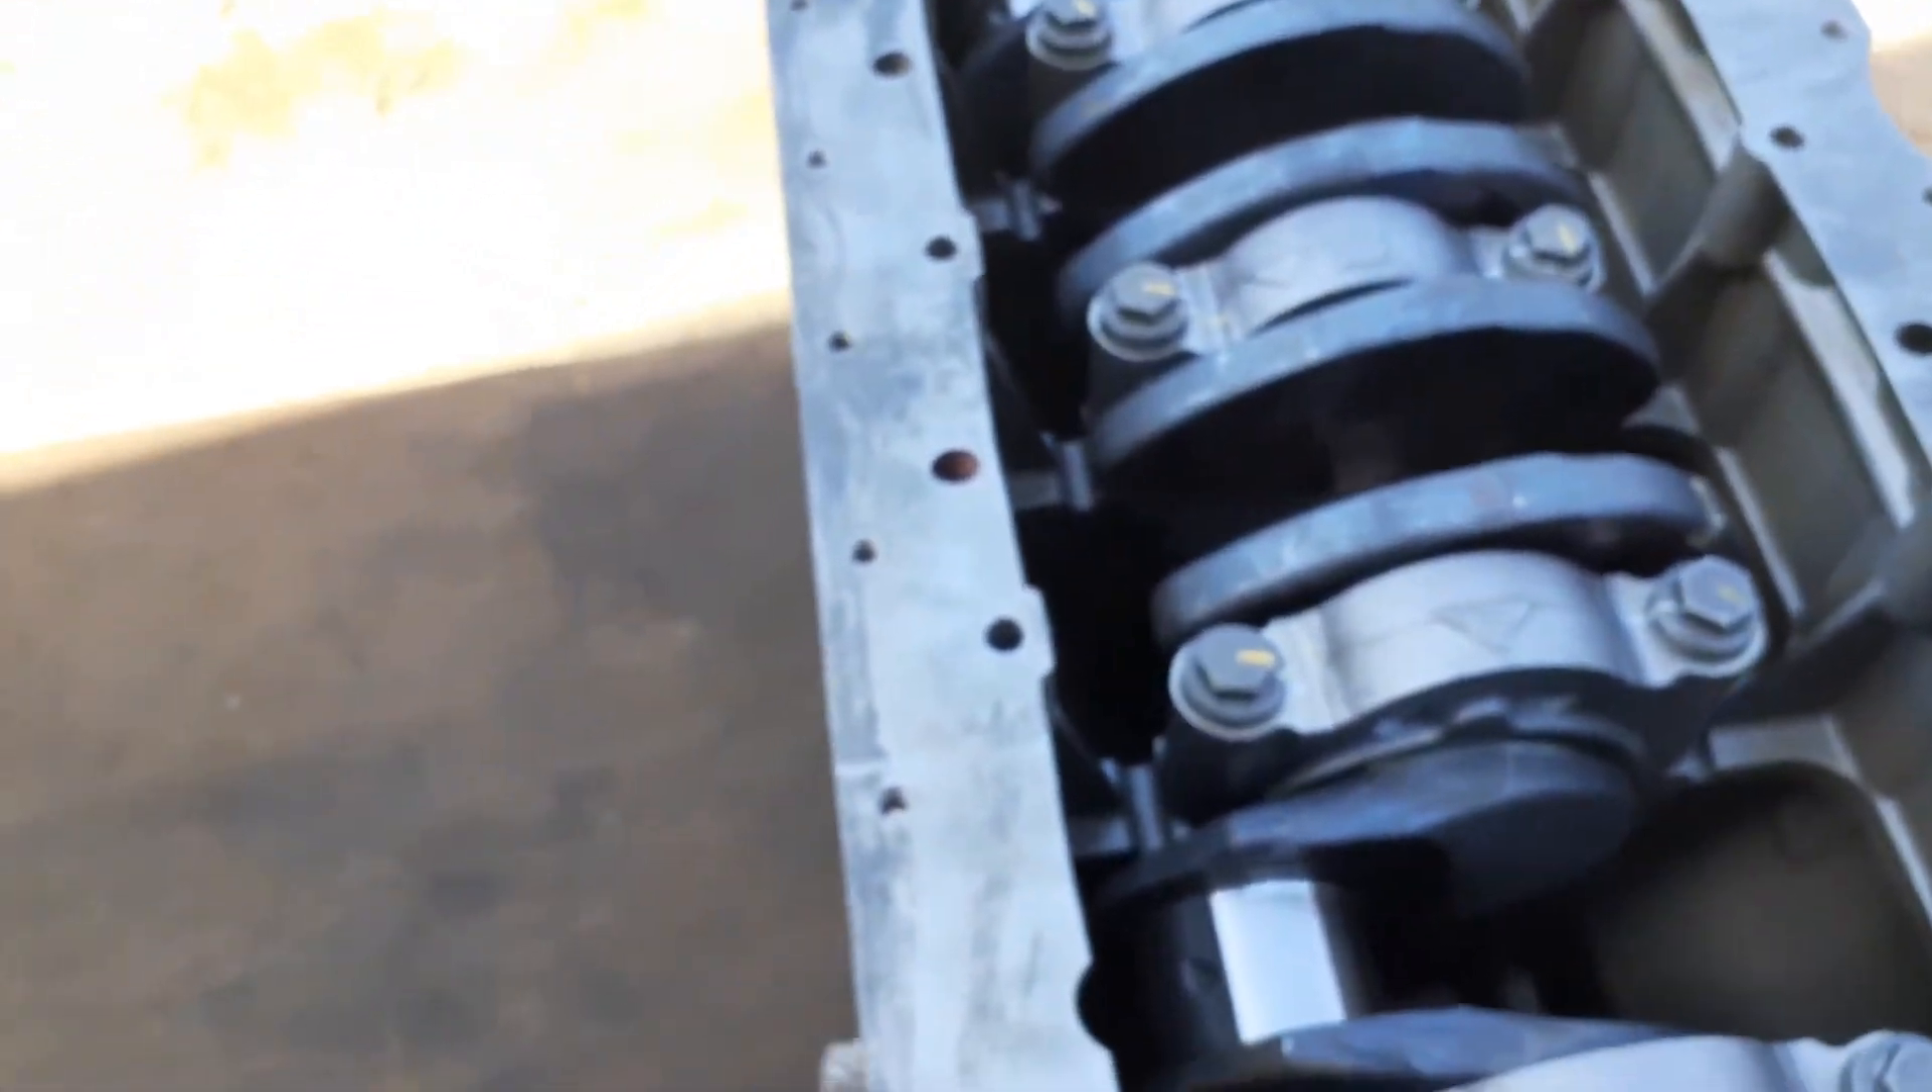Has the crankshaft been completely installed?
Yes.